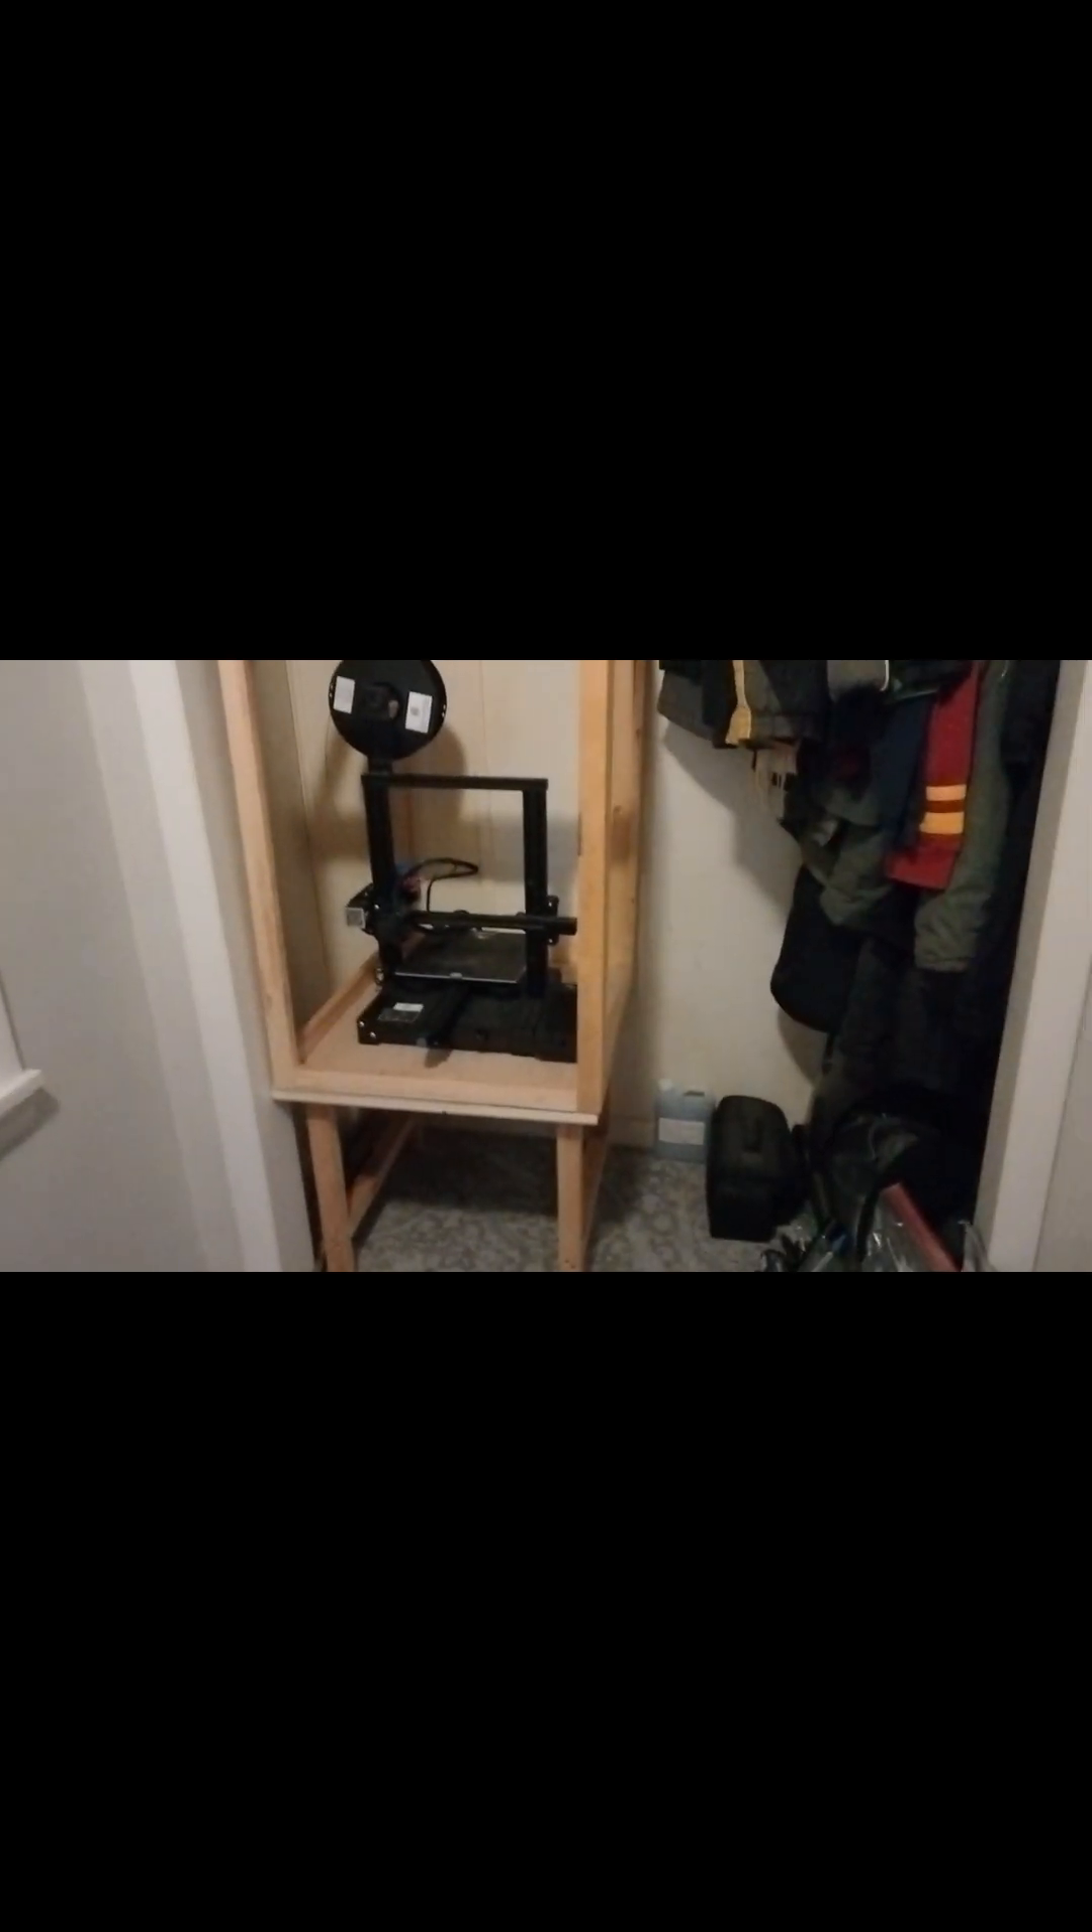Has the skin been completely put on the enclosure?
No.